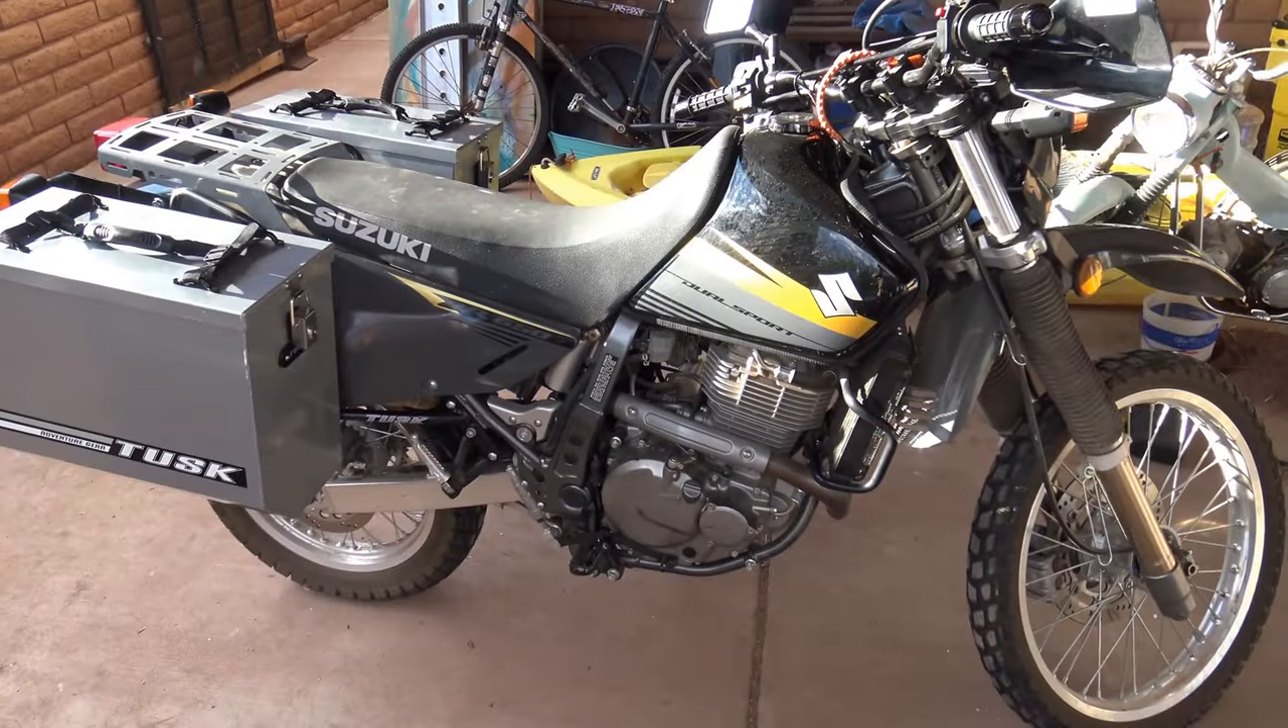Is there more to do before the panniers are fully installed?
No.